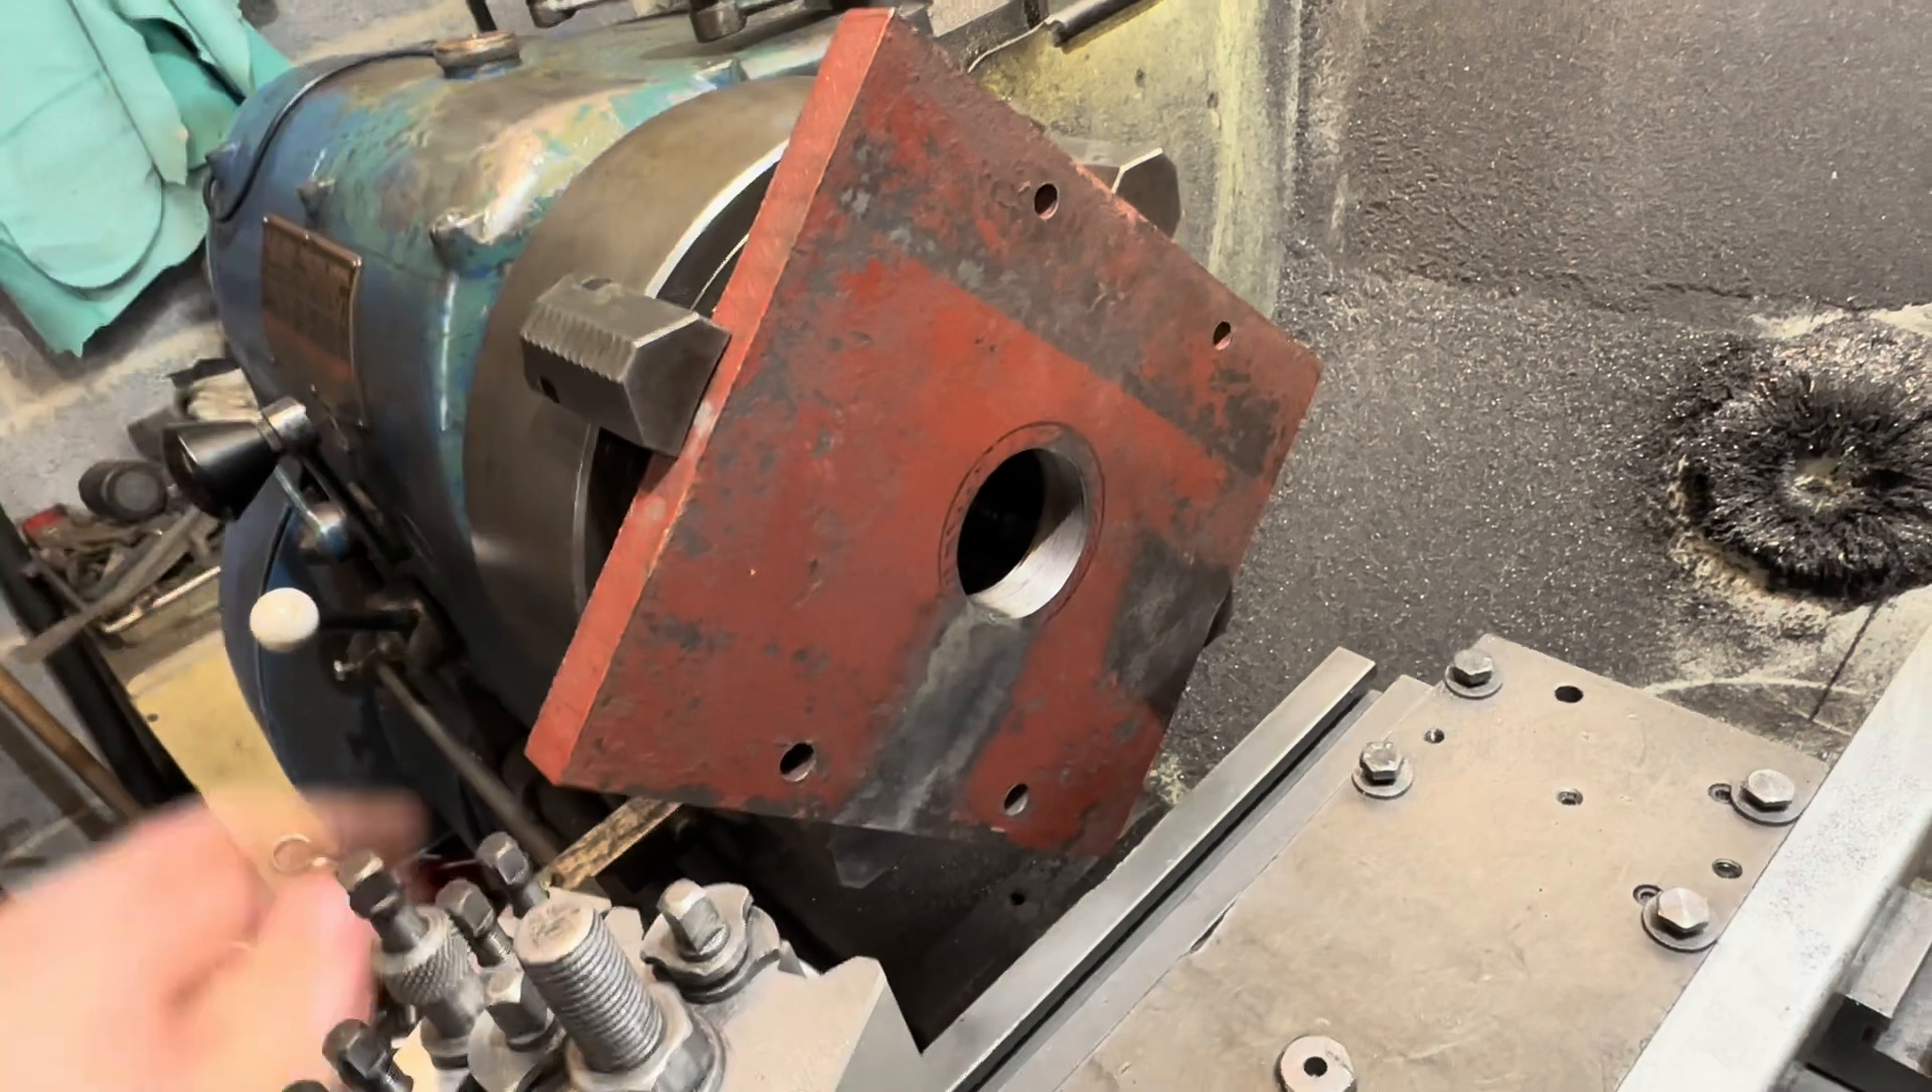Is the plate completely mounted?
Yes.